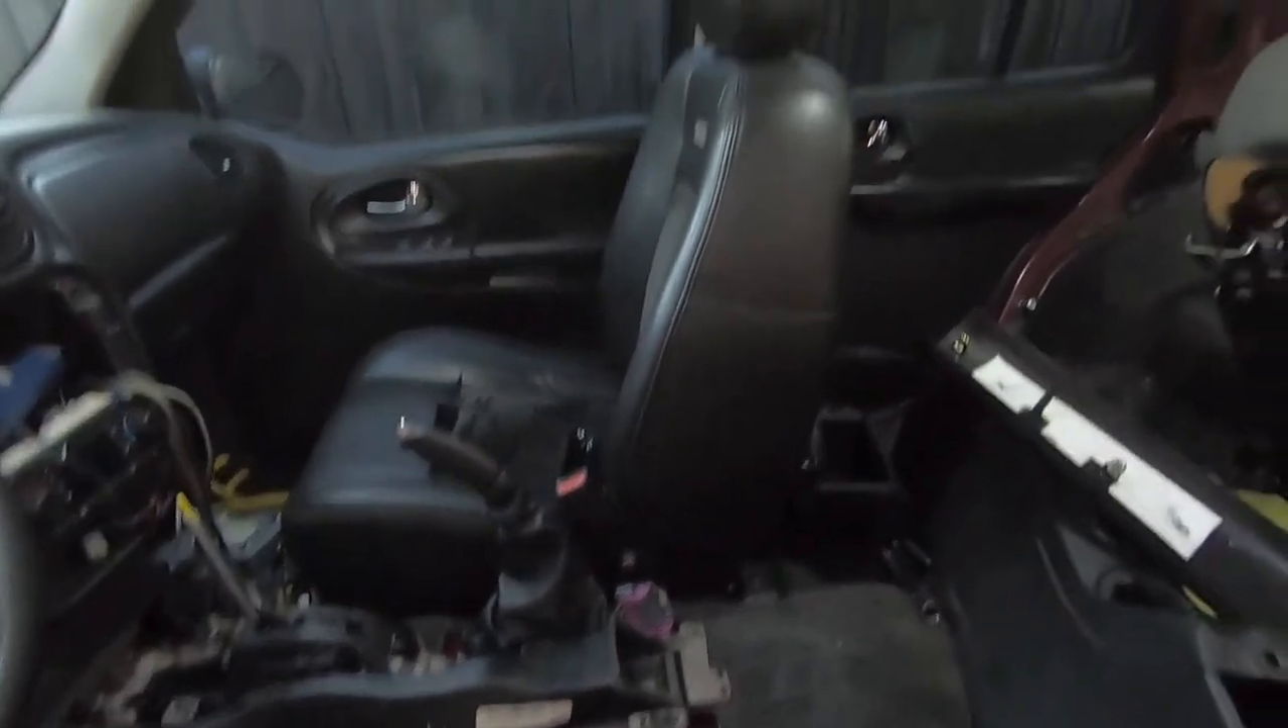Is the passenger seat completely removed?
No.